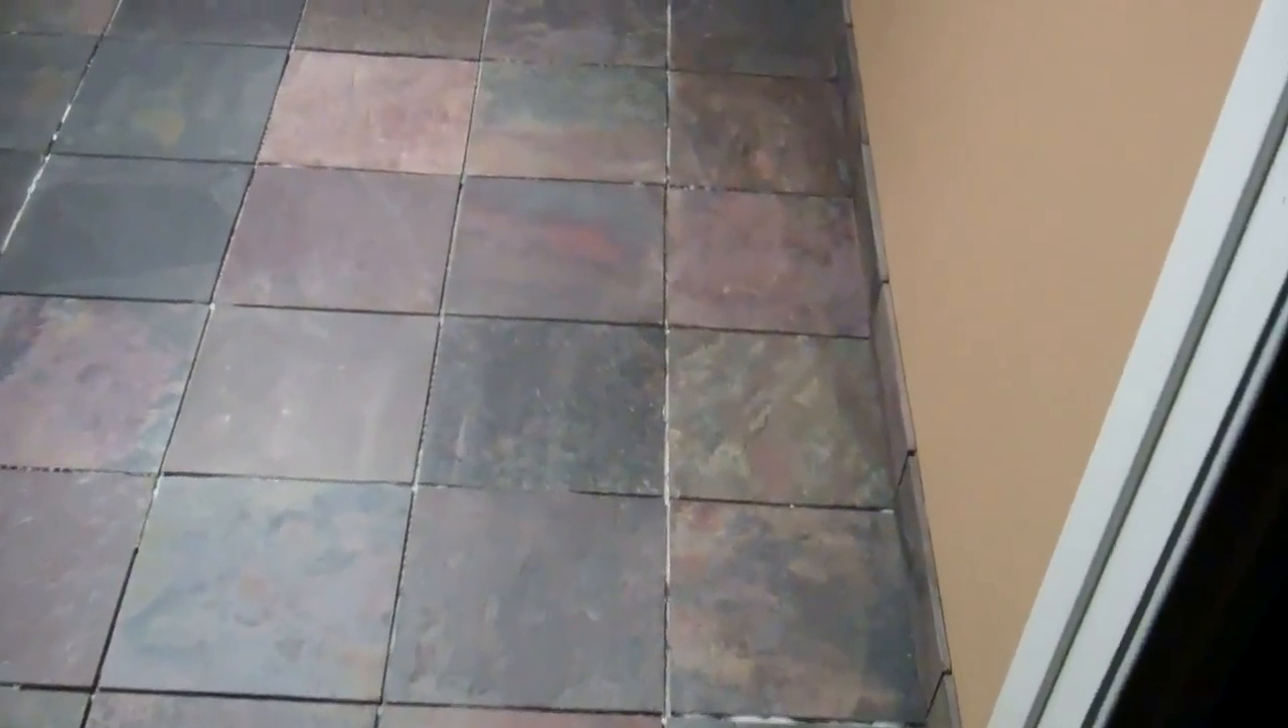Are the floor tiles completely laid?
Yes.